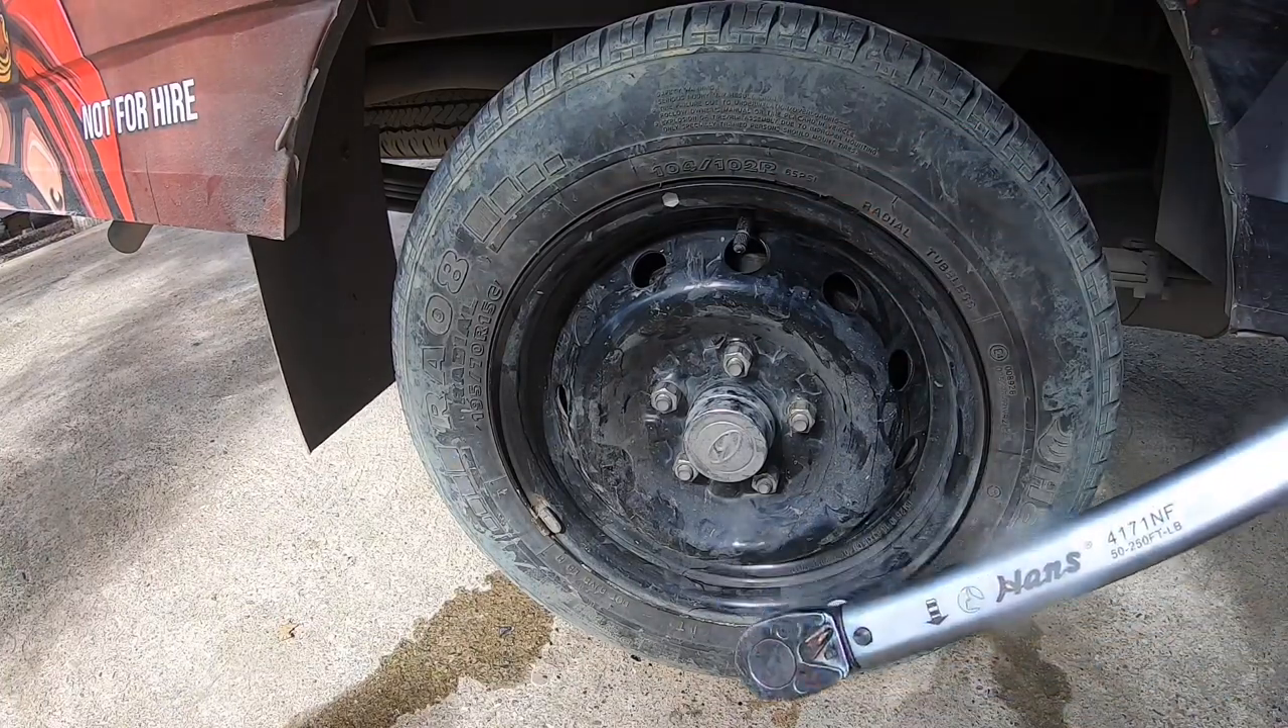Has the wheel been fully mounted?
Yes.